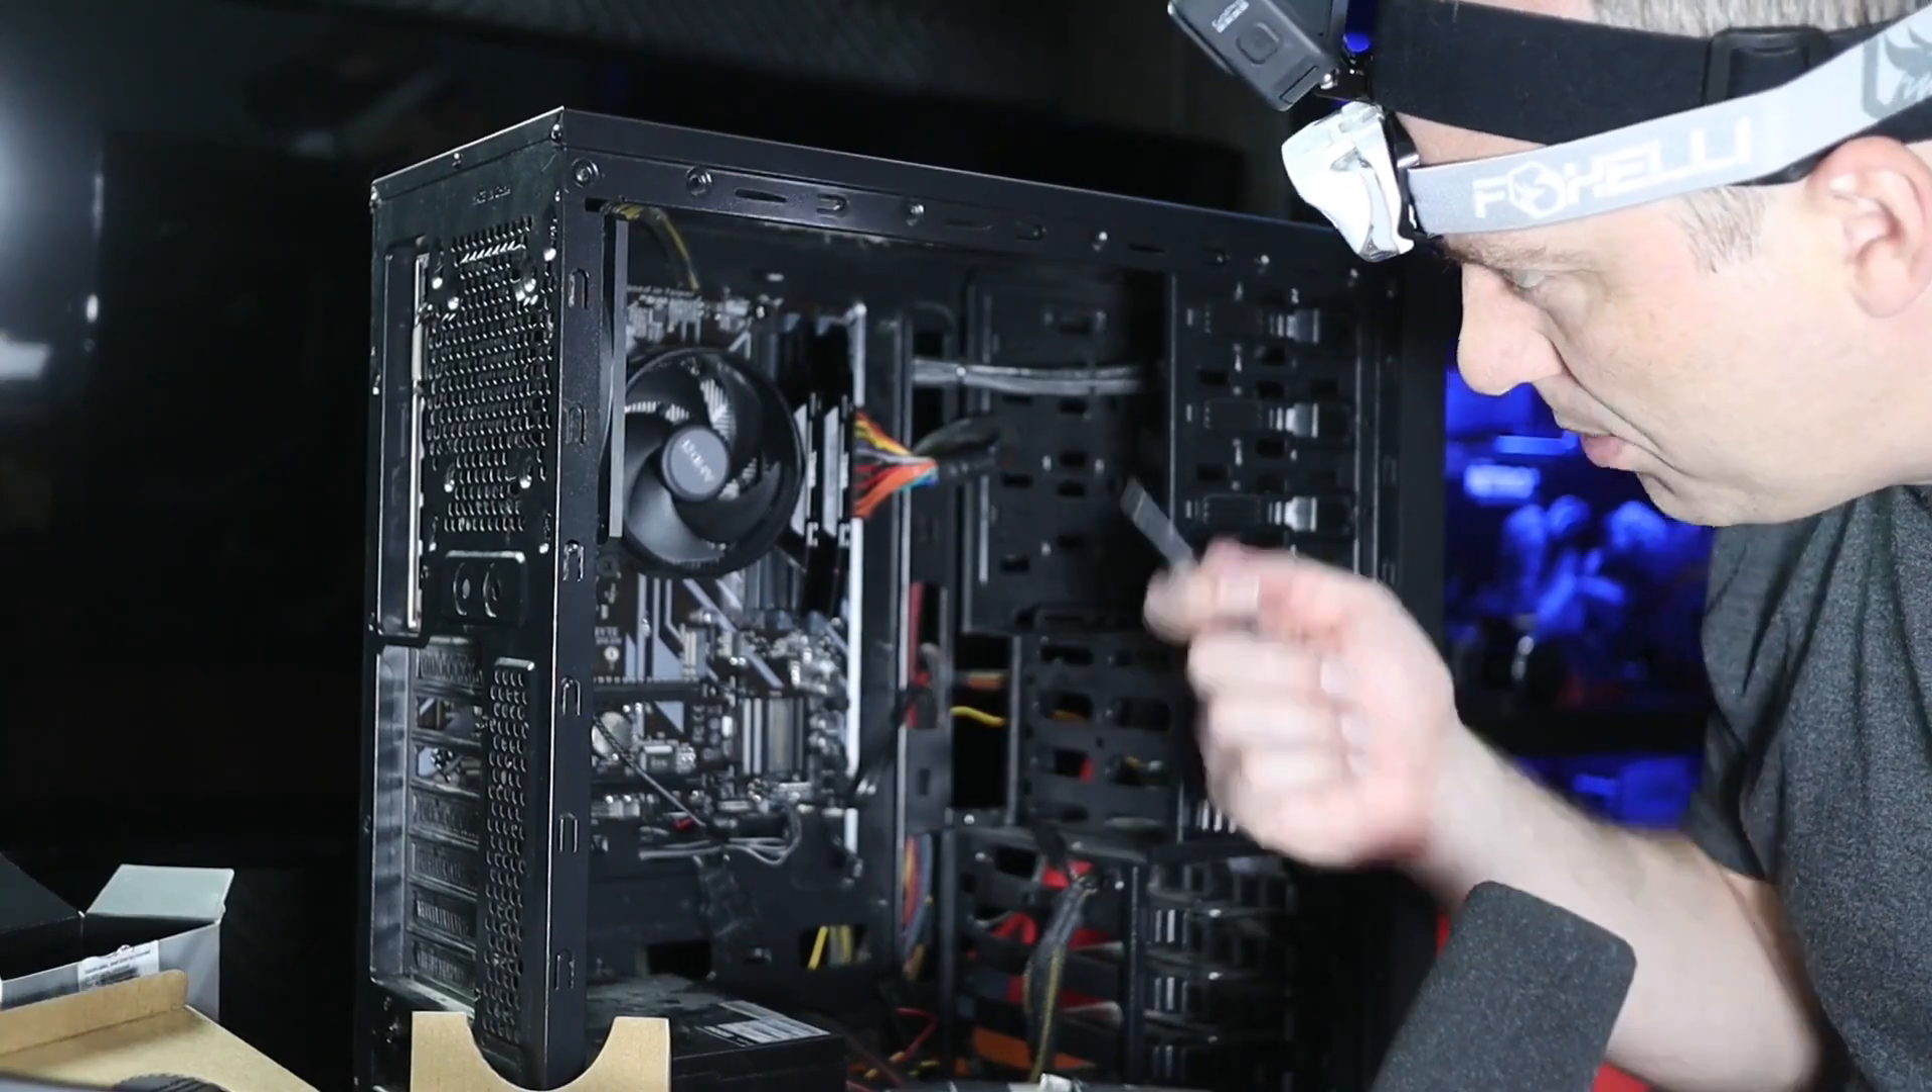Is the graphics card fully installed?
No.